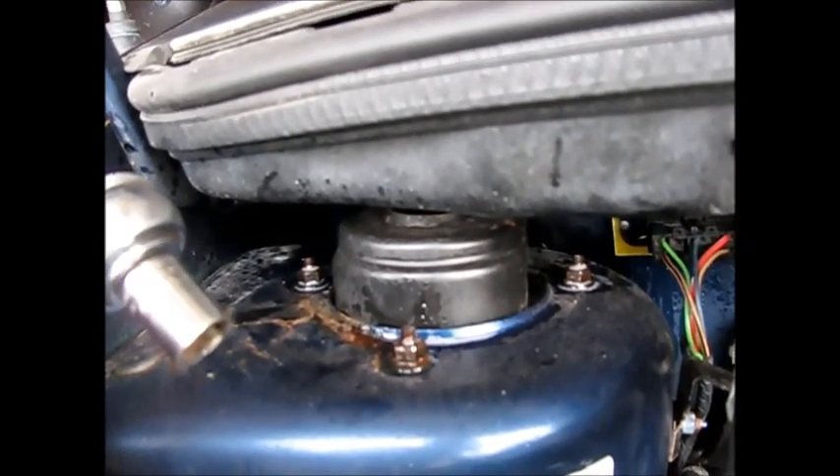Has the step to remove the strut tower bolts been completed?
No.